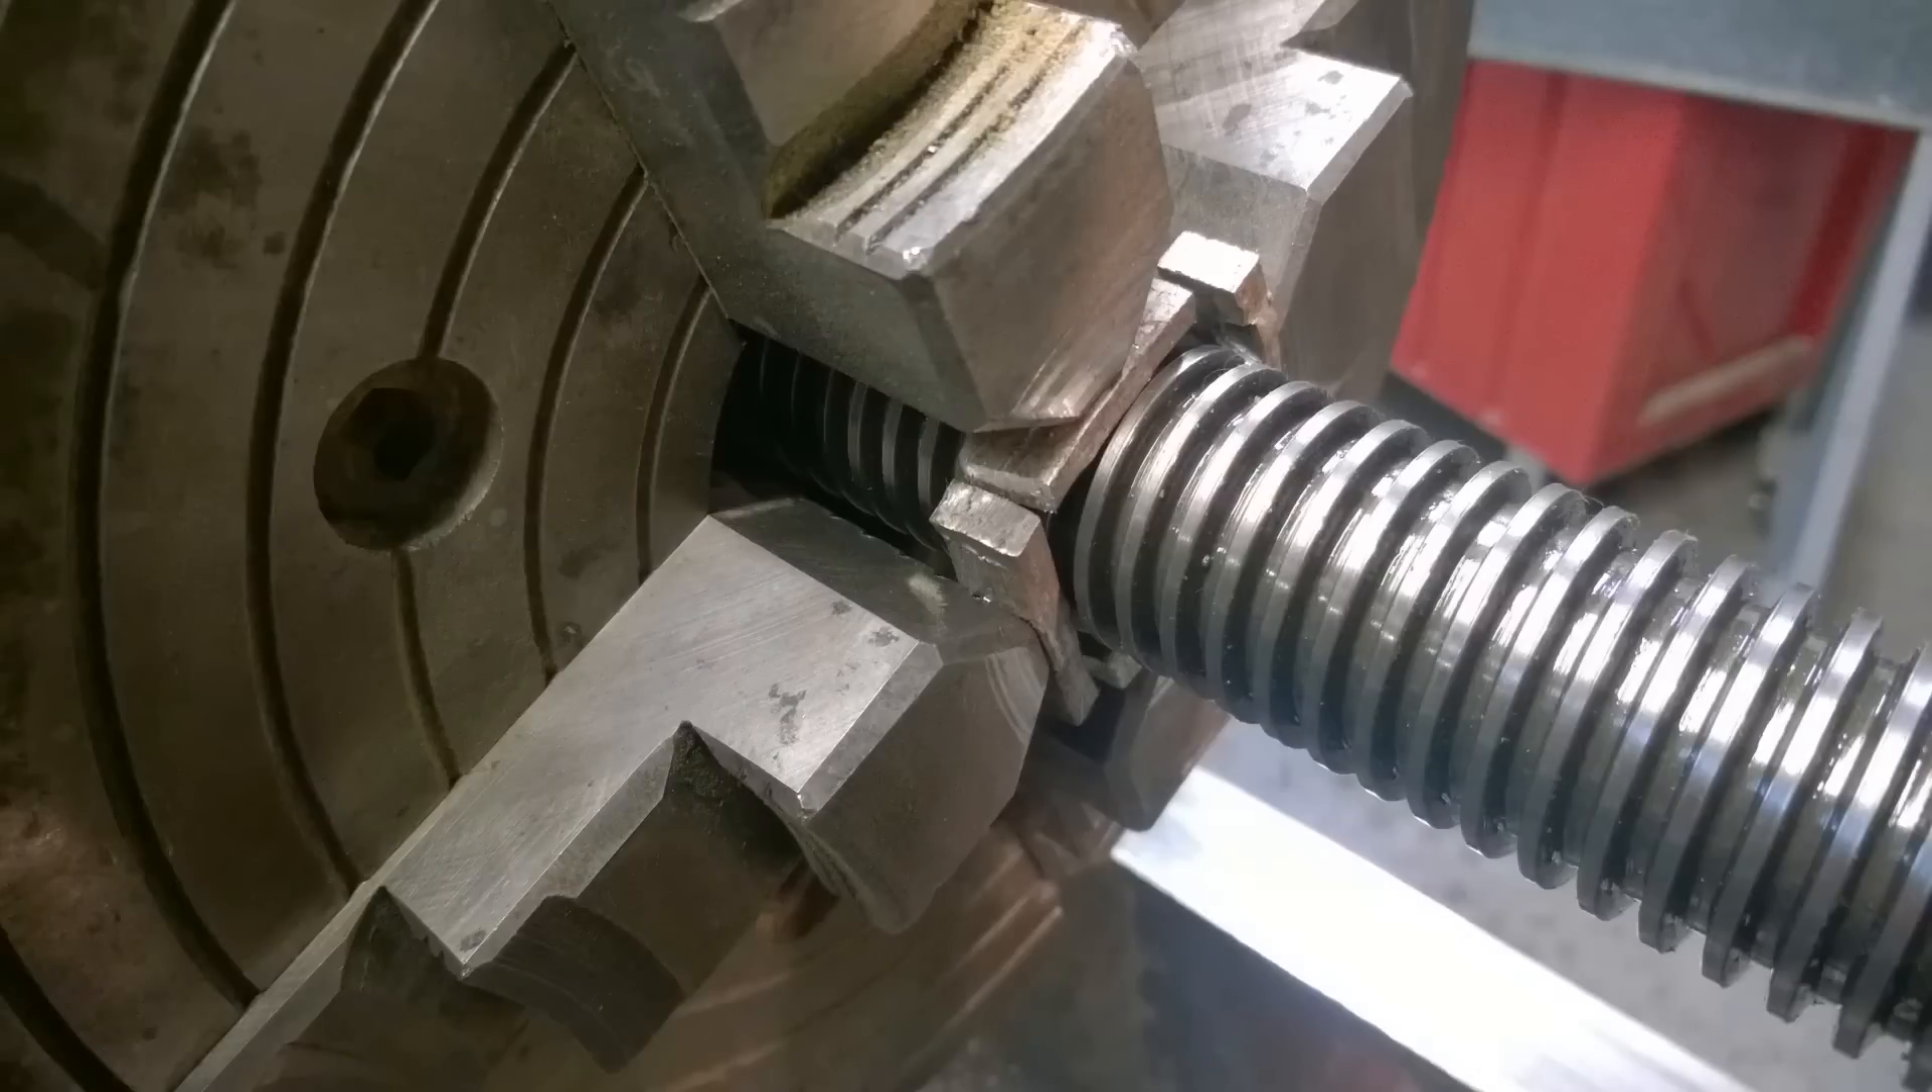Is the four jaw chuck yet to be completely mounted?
No.